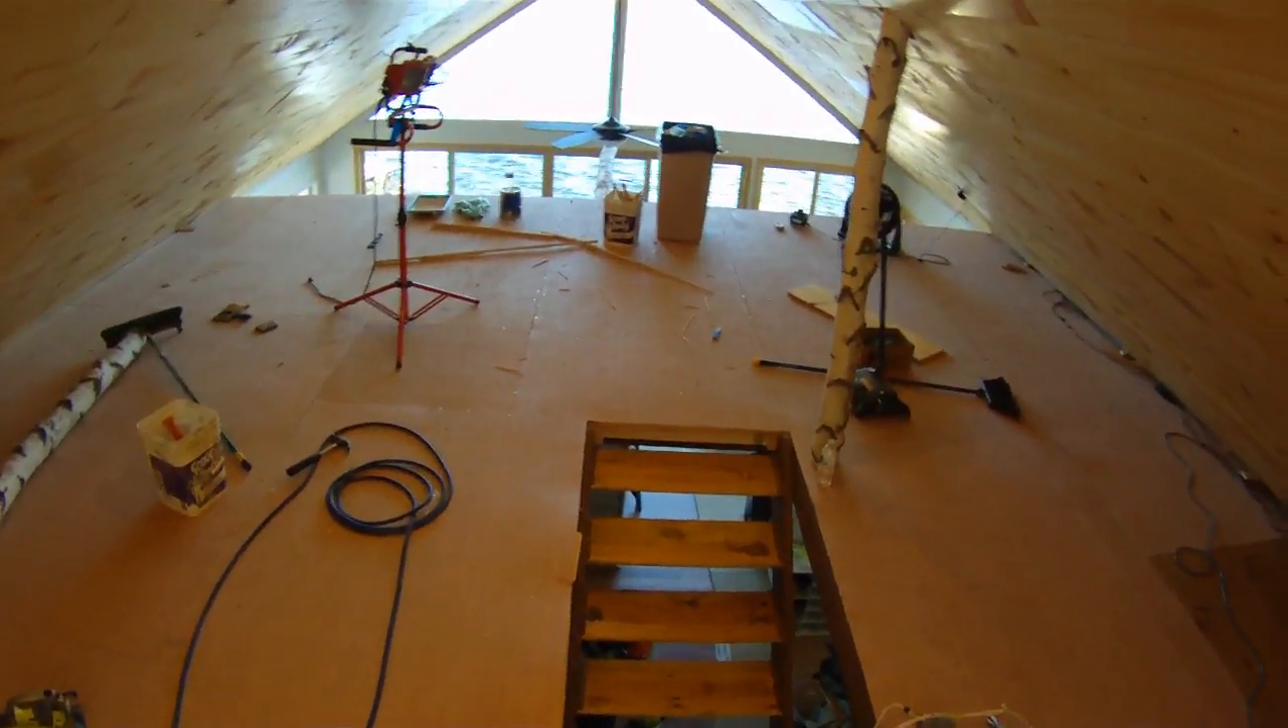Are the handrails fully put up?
No.